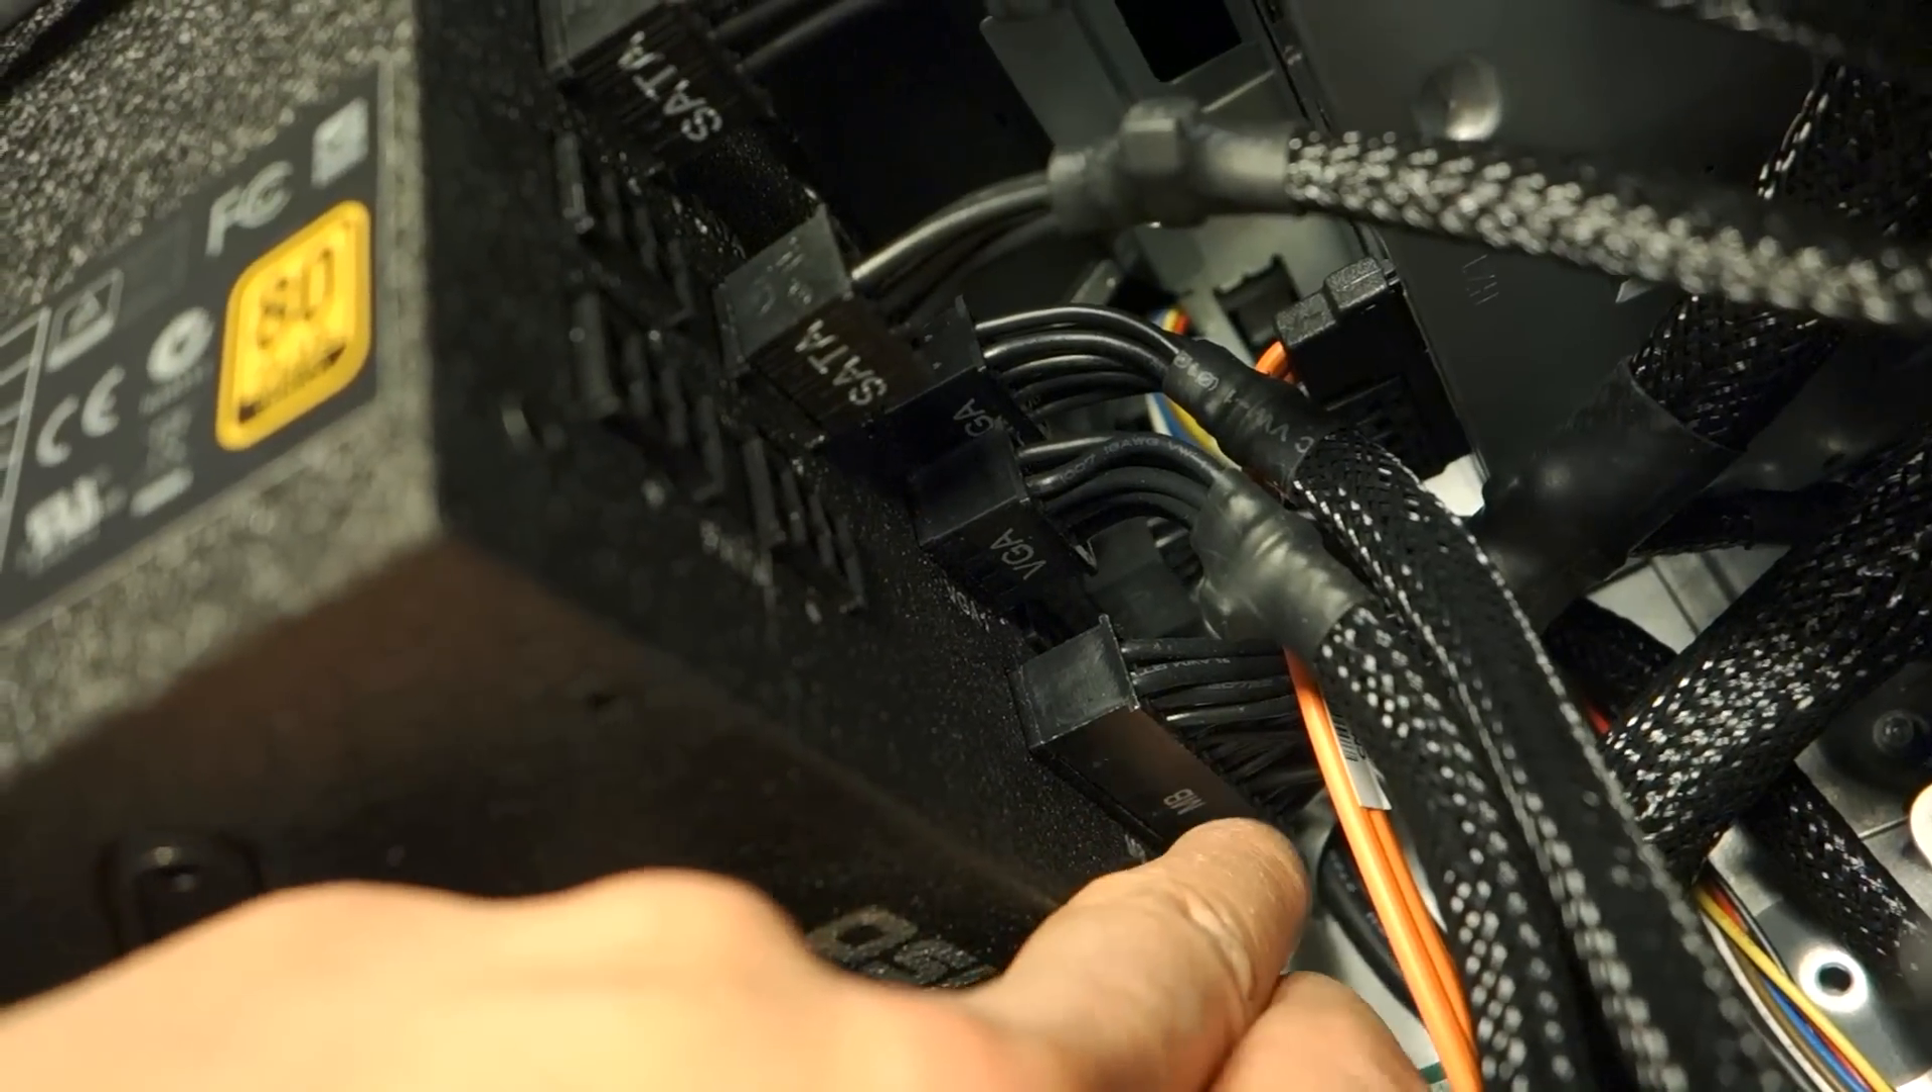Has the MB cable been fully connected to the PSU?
Yes.